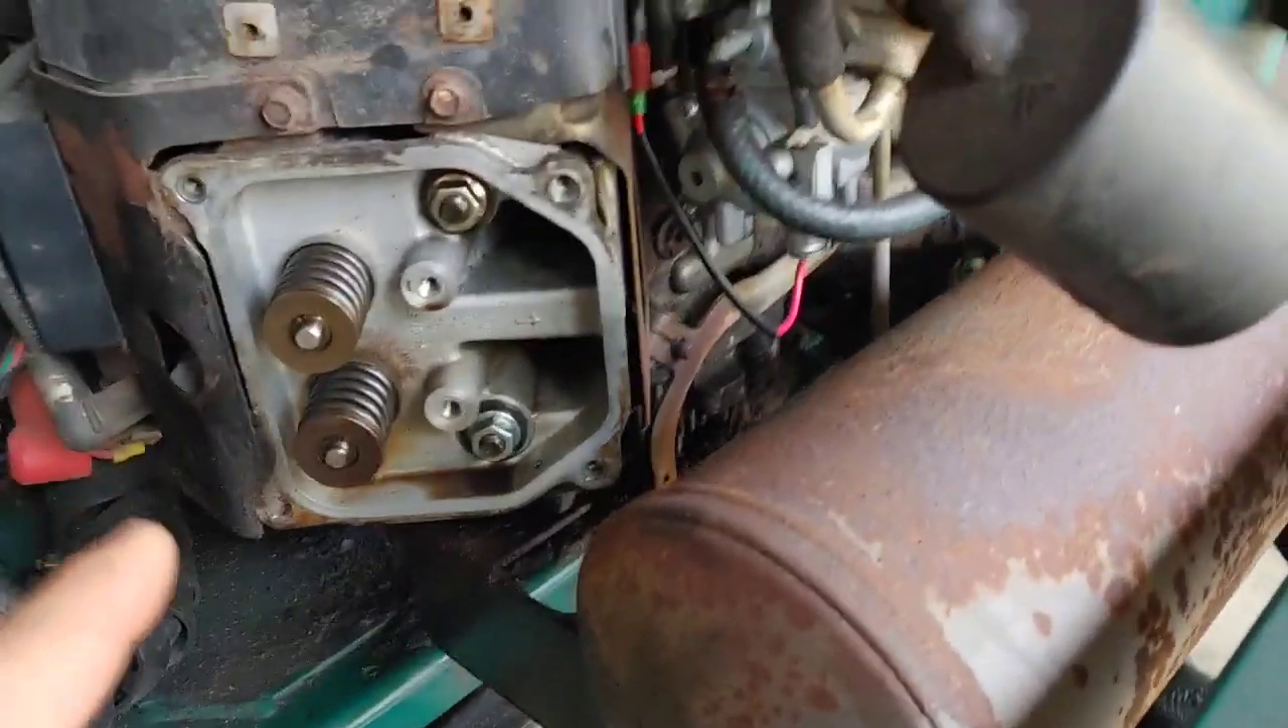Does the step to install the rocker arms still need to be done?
Yes.